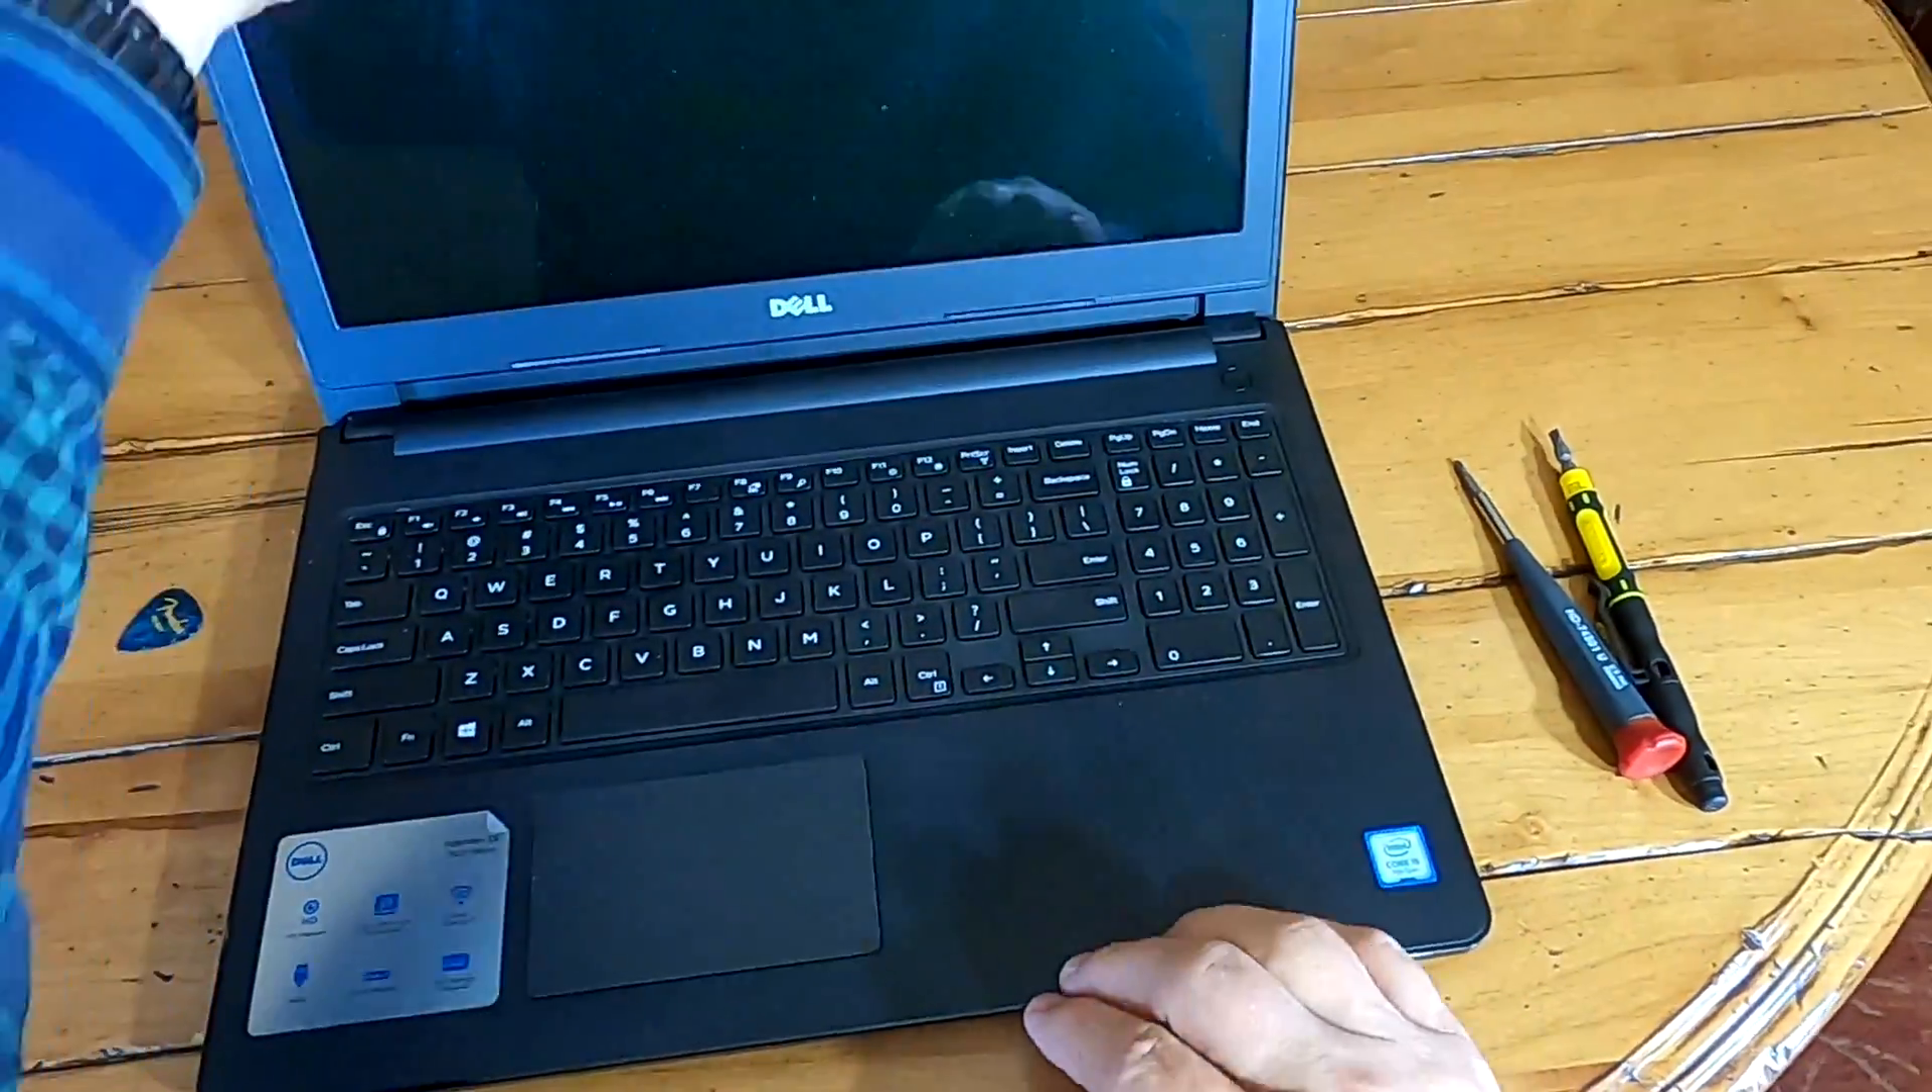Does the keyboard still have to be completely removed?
Yes.